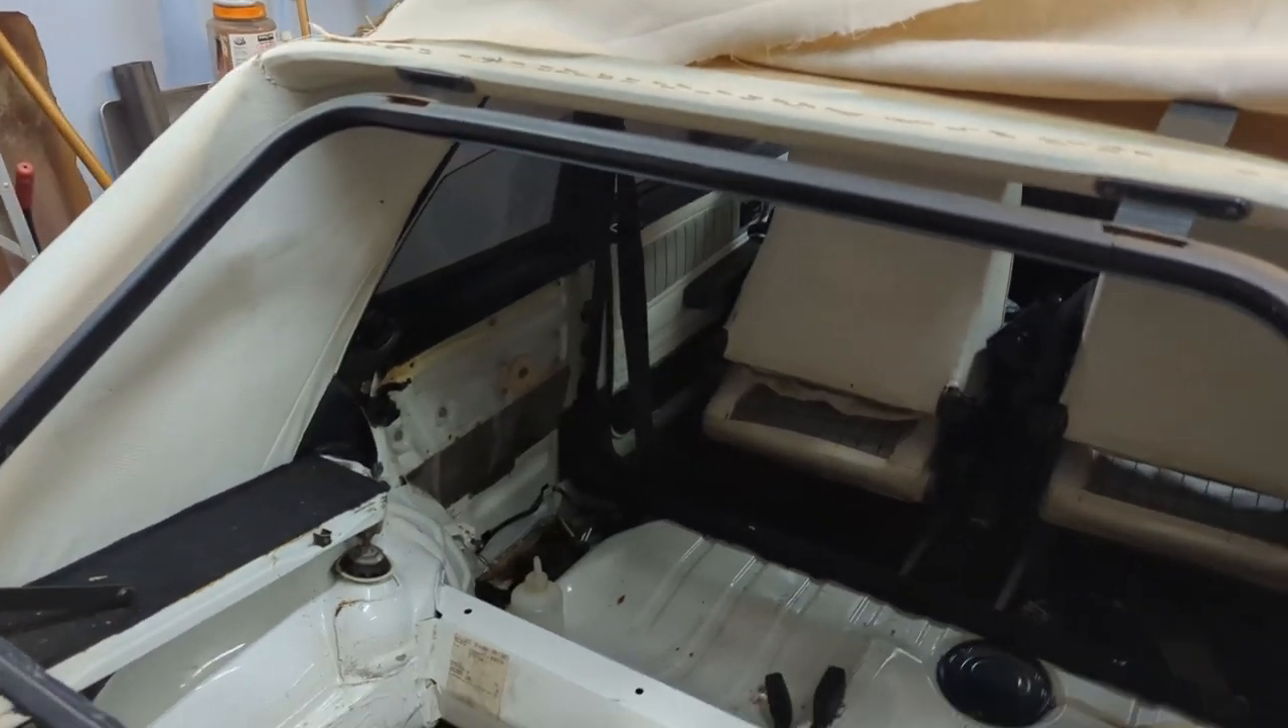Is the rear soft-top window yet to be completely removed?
No.